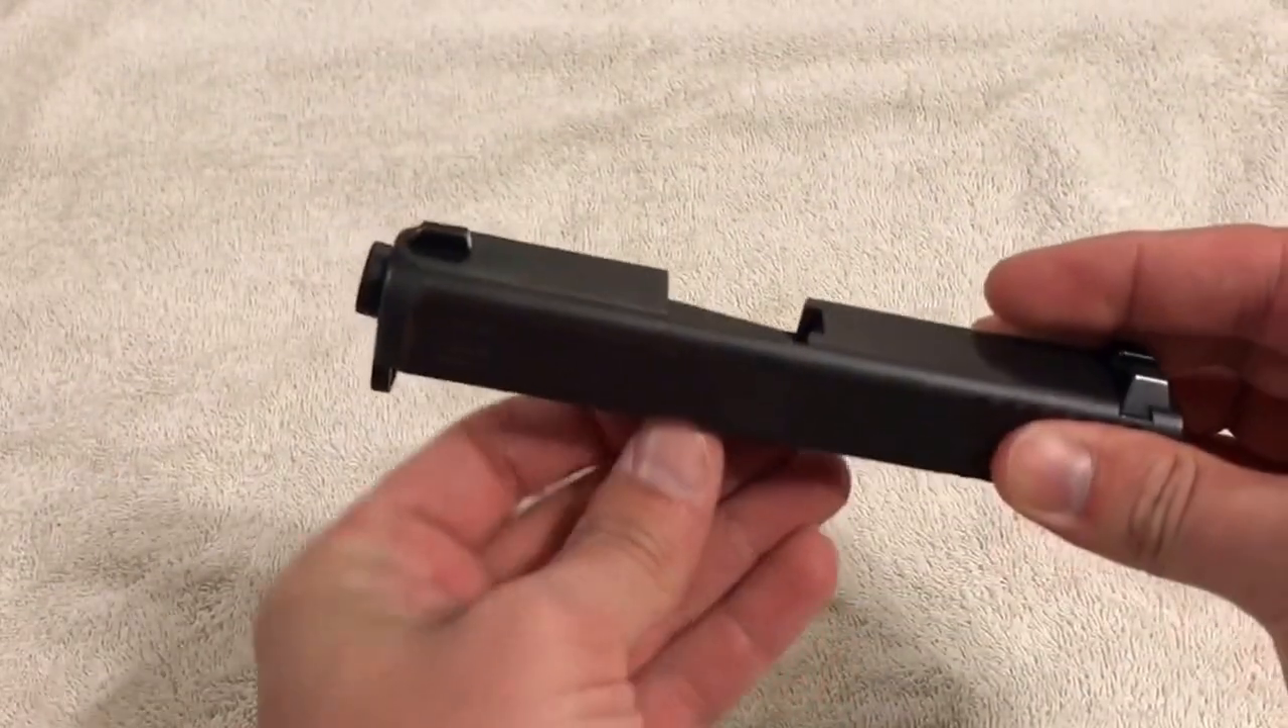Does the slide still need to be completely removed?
No.